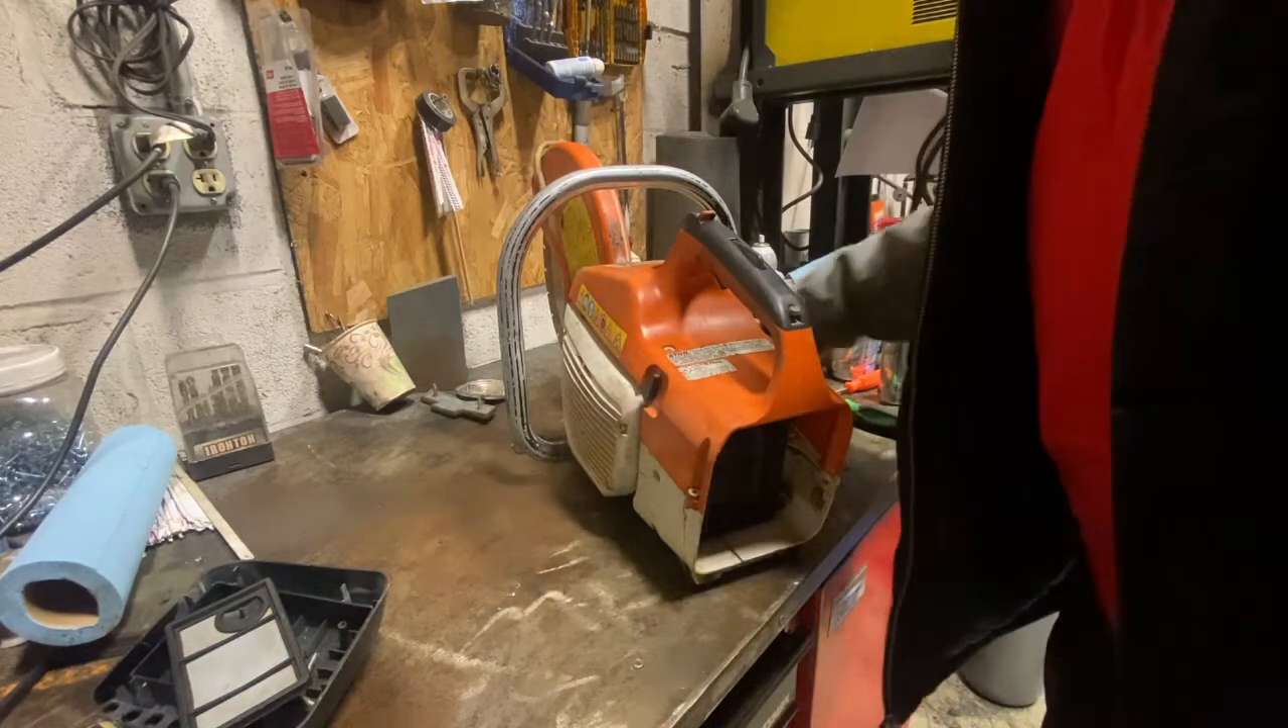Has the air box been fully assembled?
No.